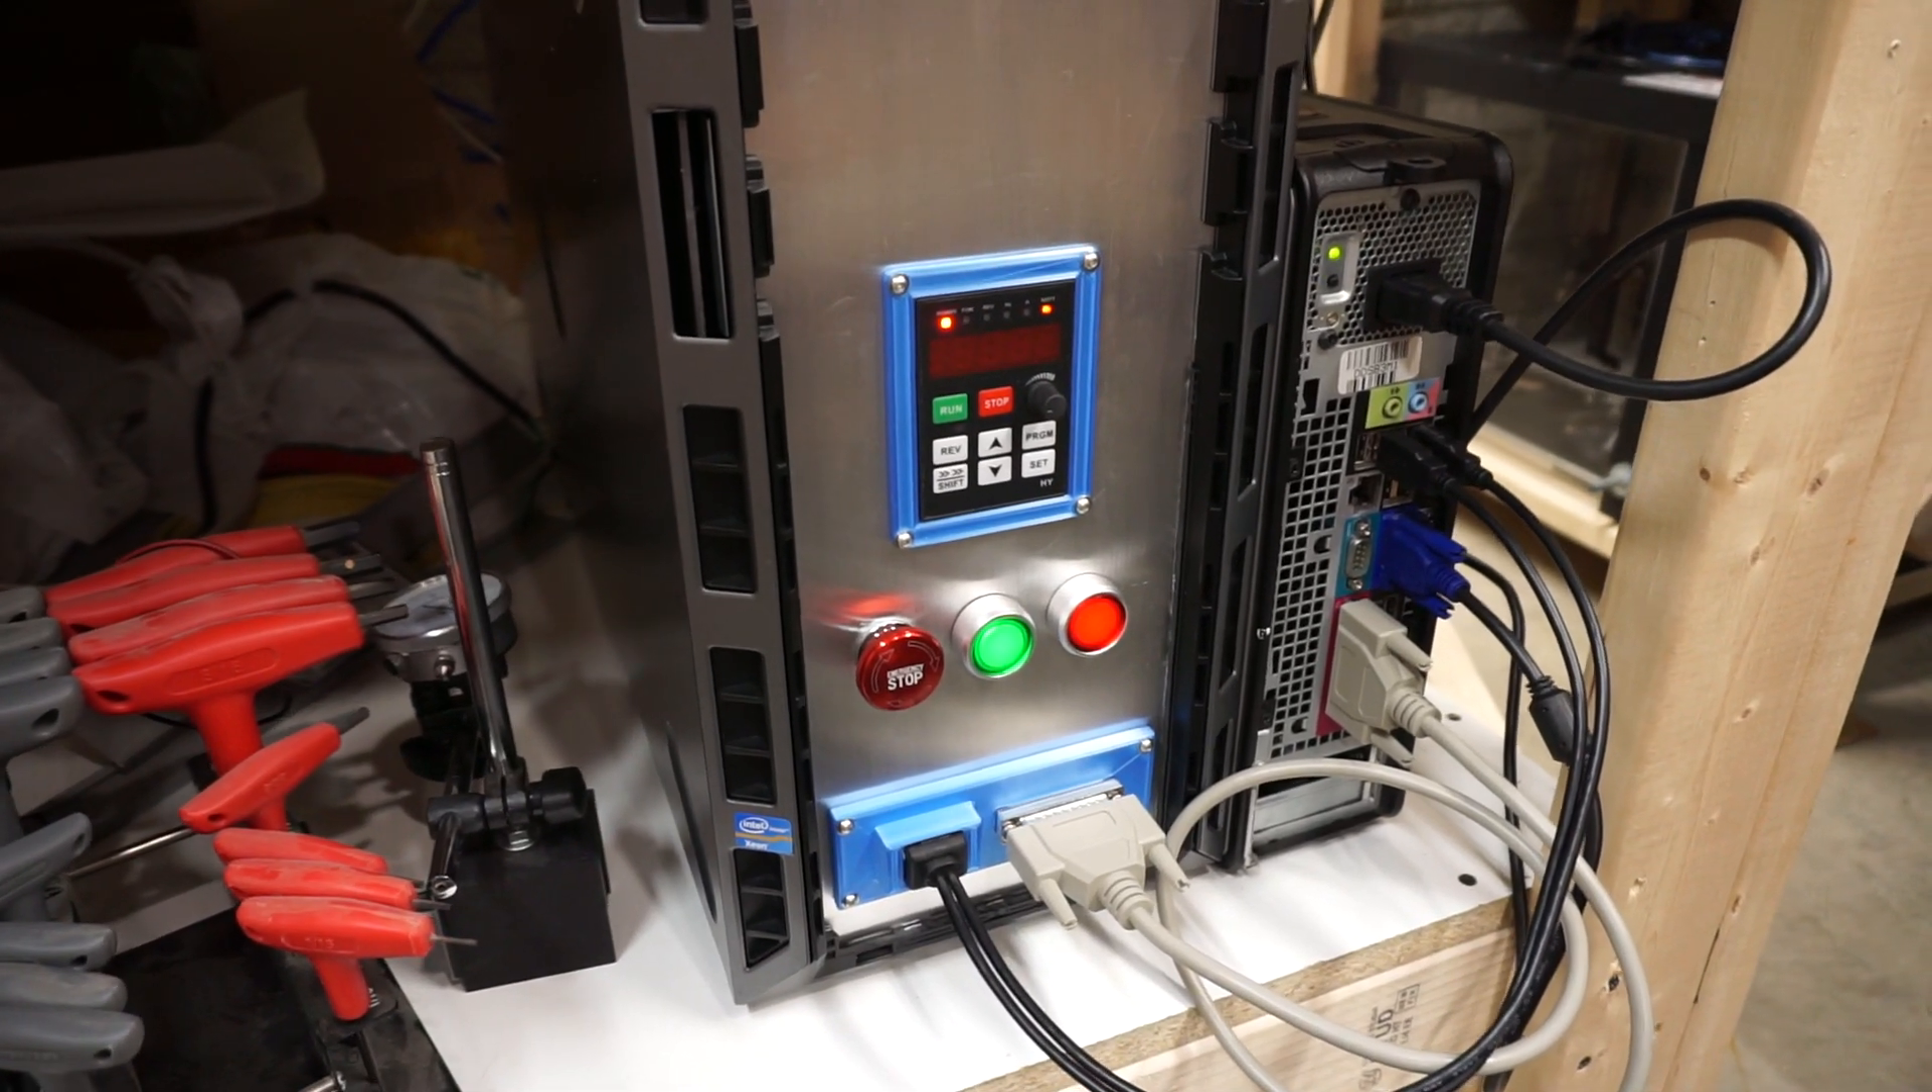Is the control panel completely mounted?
Yes.